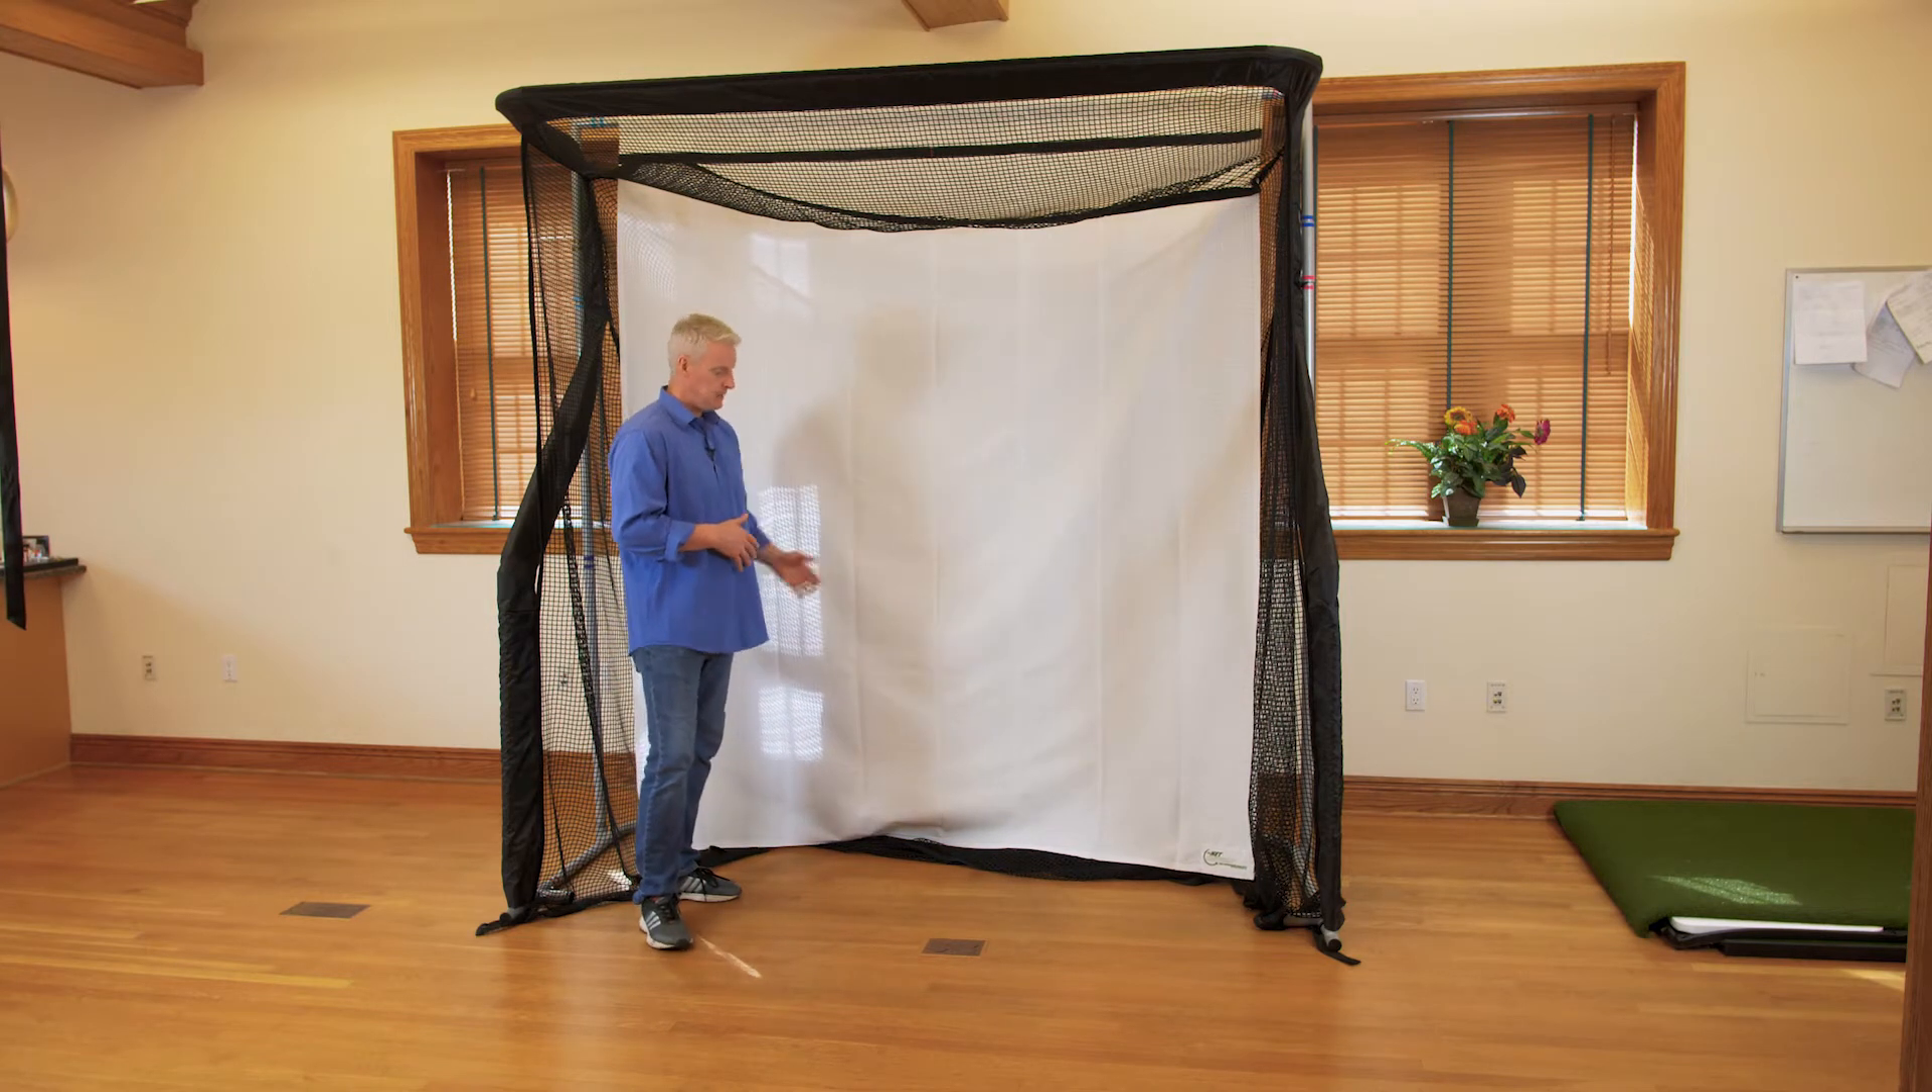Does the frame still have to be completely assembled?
No.